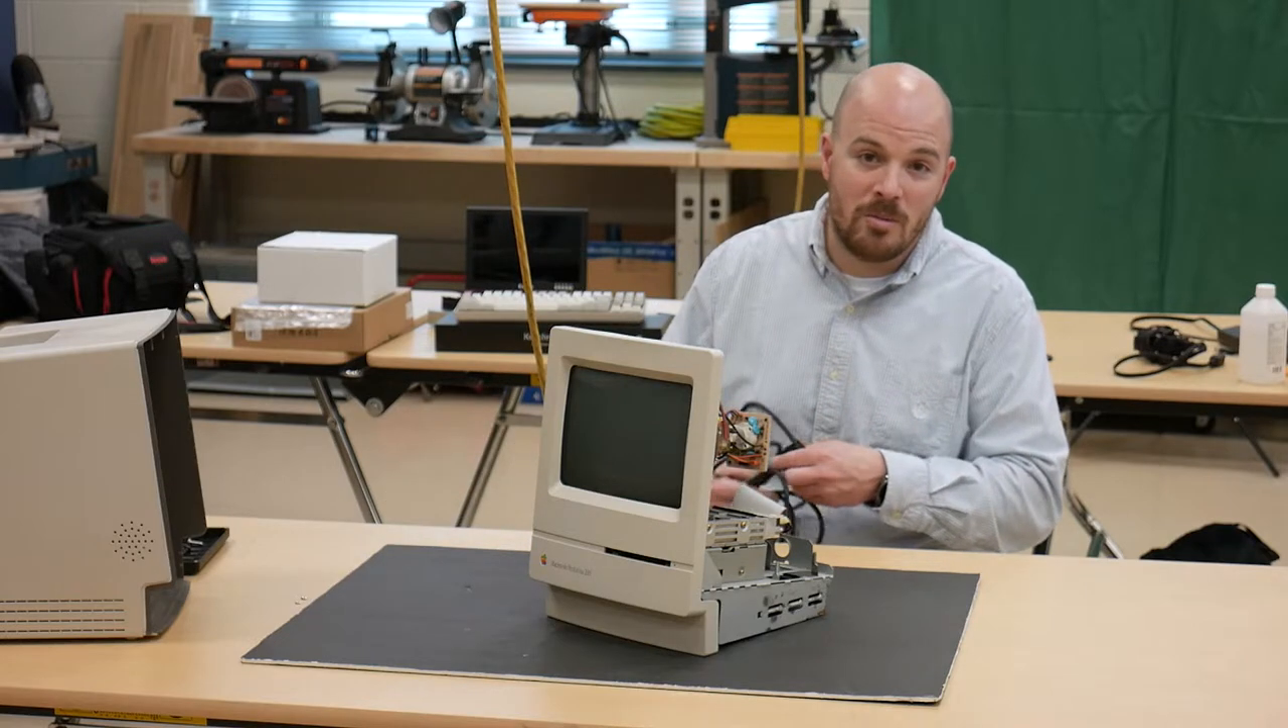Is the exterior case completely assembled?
No.